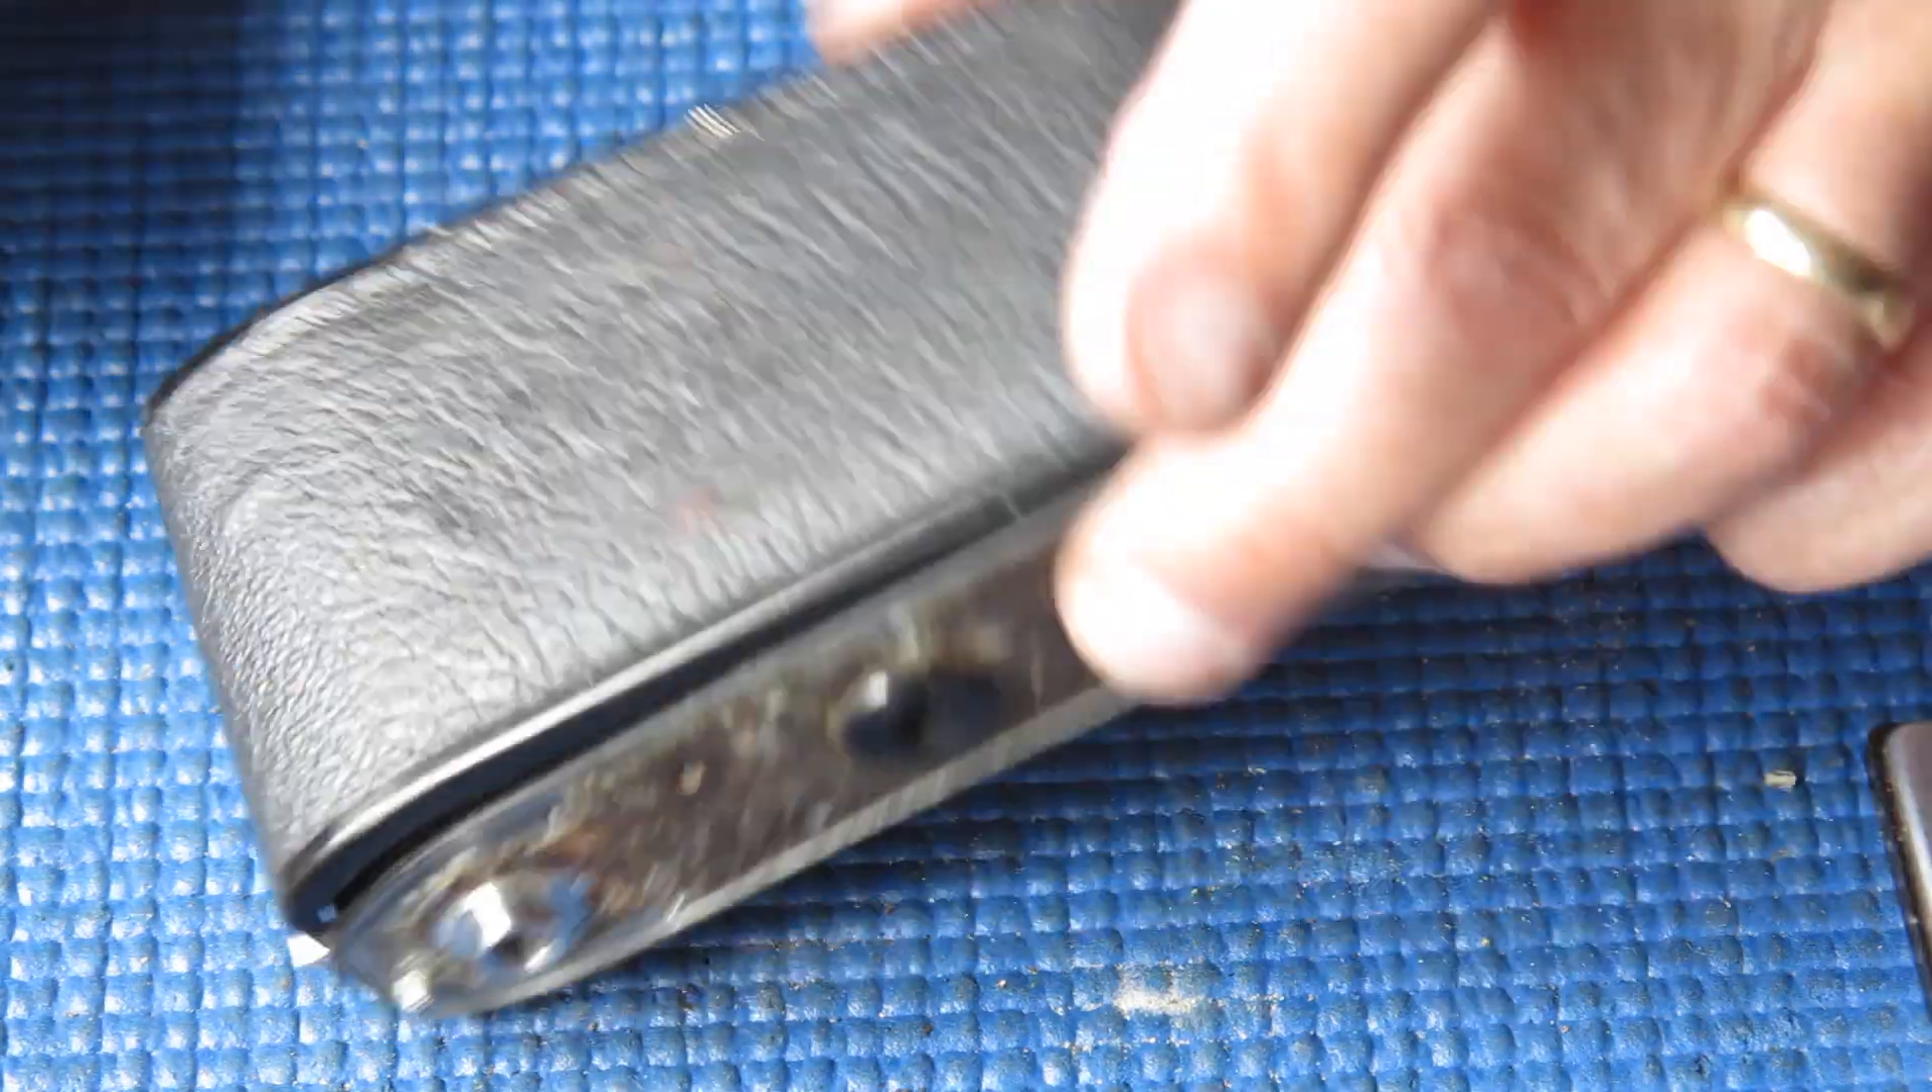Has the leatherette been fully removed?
No.